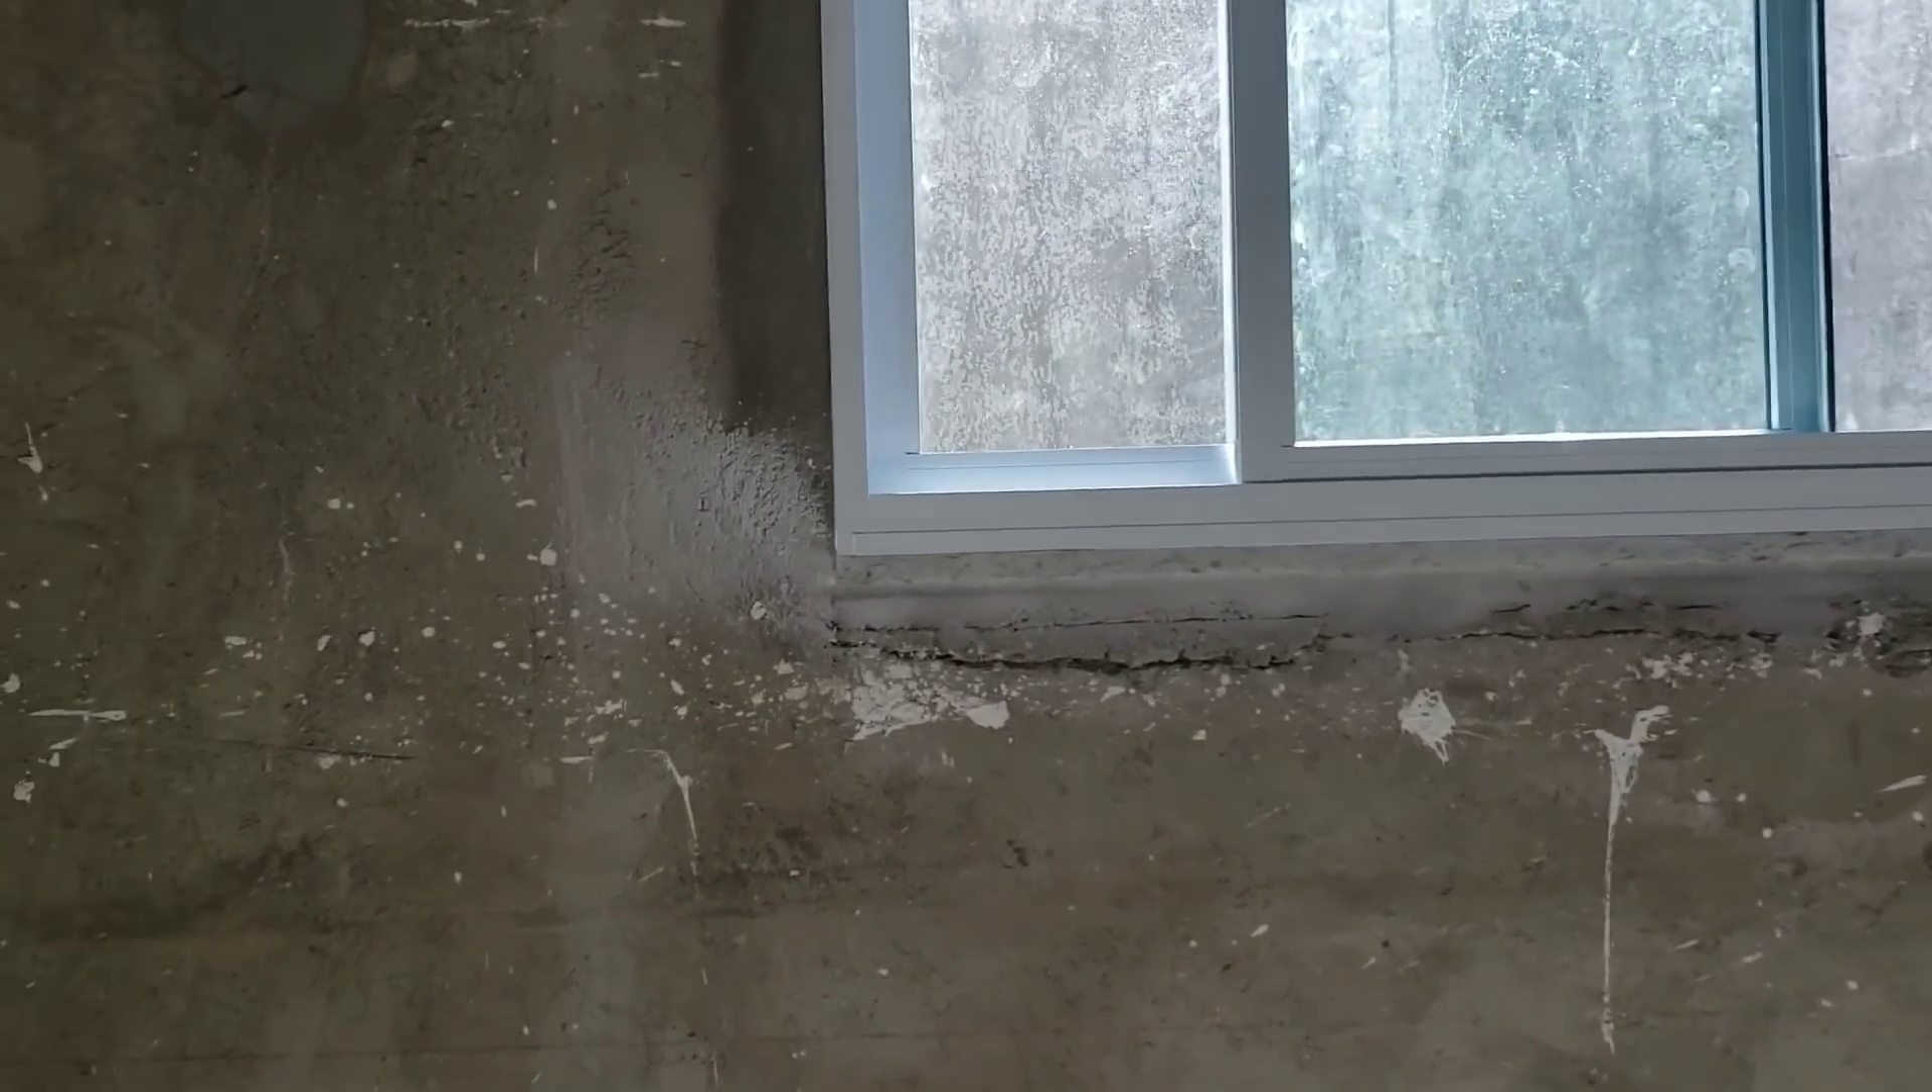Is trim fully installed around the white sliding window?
No.